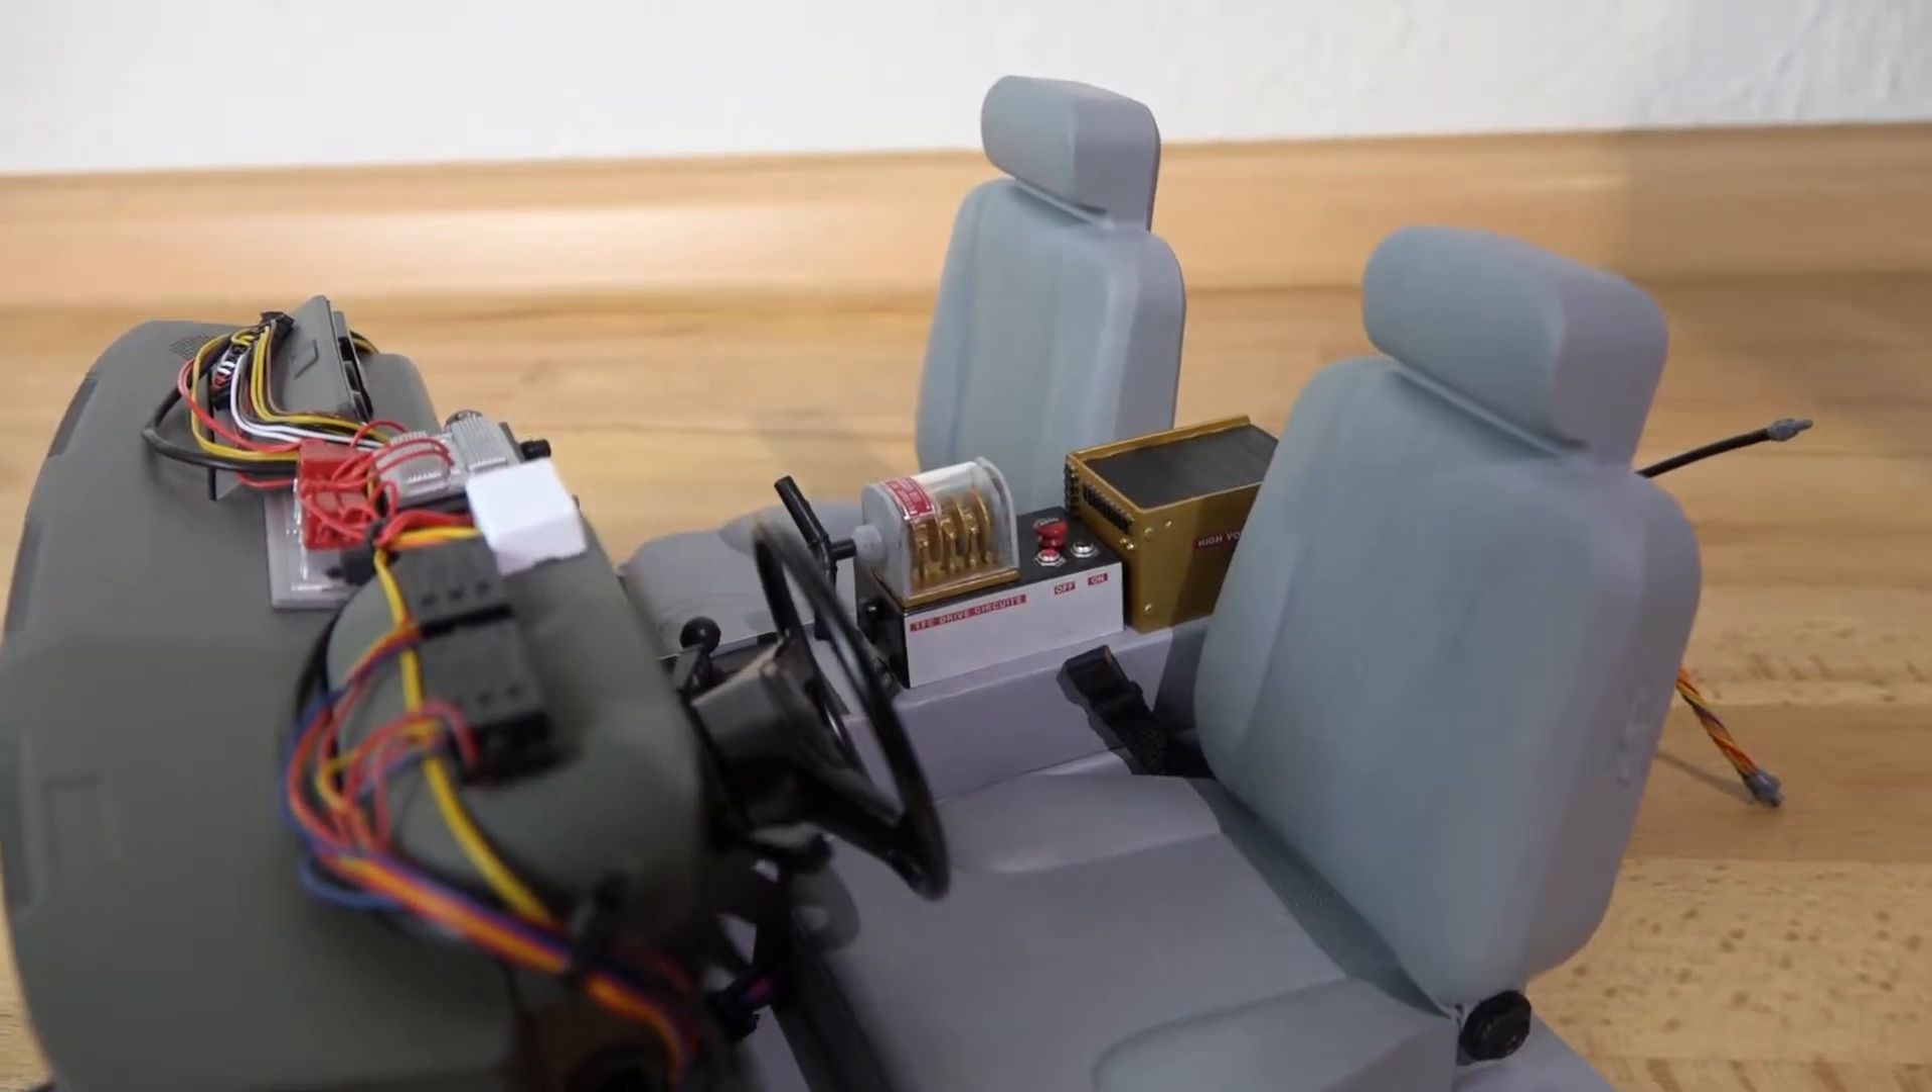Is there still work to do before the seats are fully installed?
No.